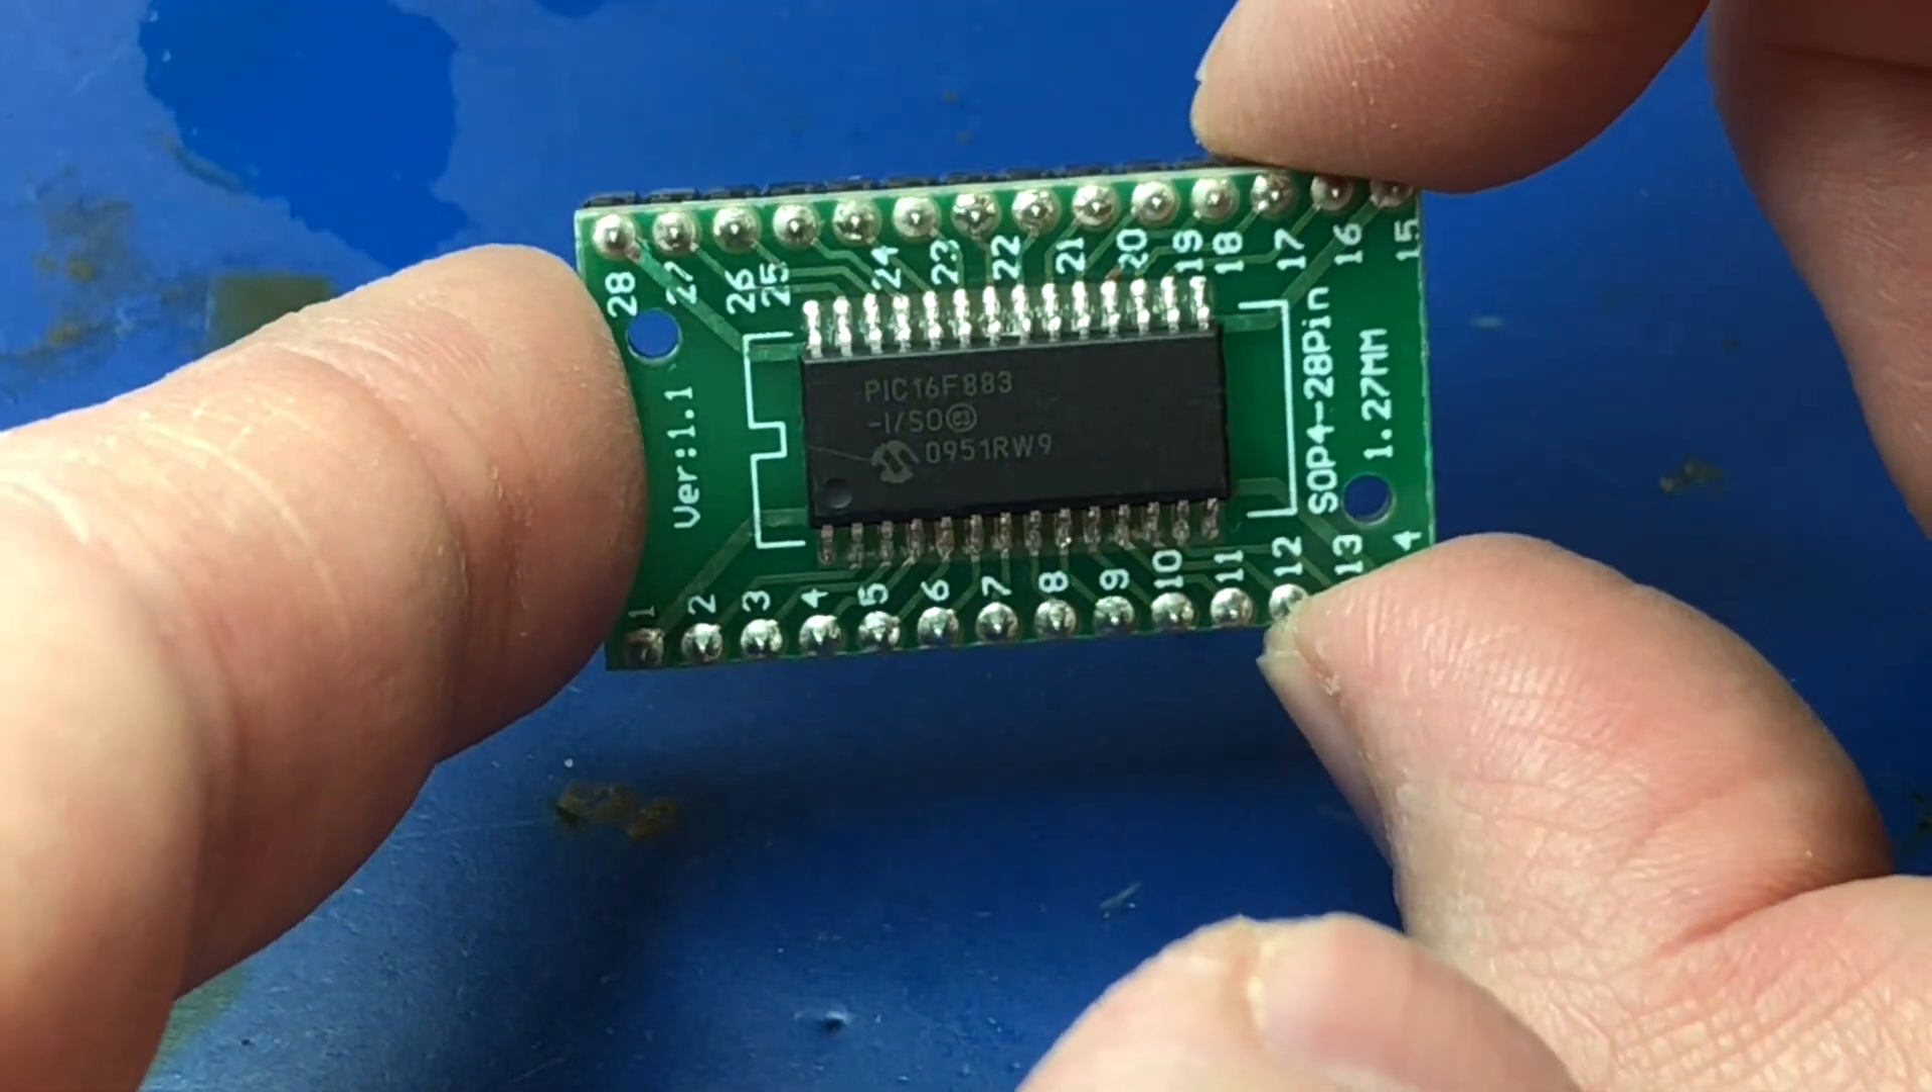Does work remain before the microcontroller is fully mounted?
No.